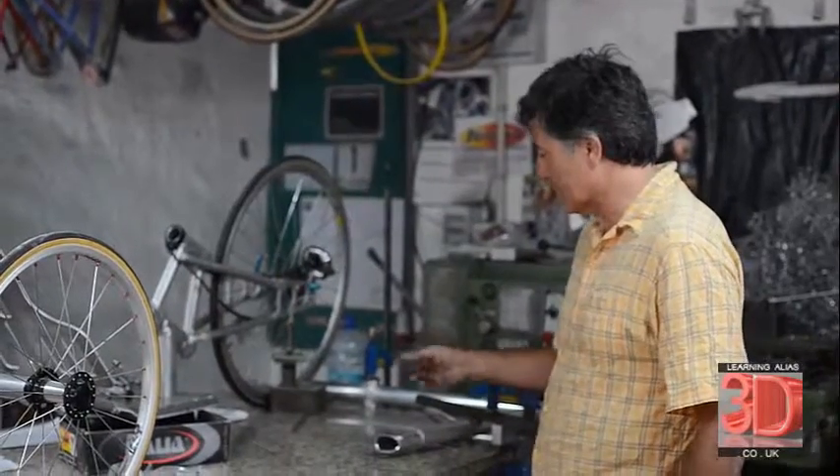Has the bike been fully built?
No.